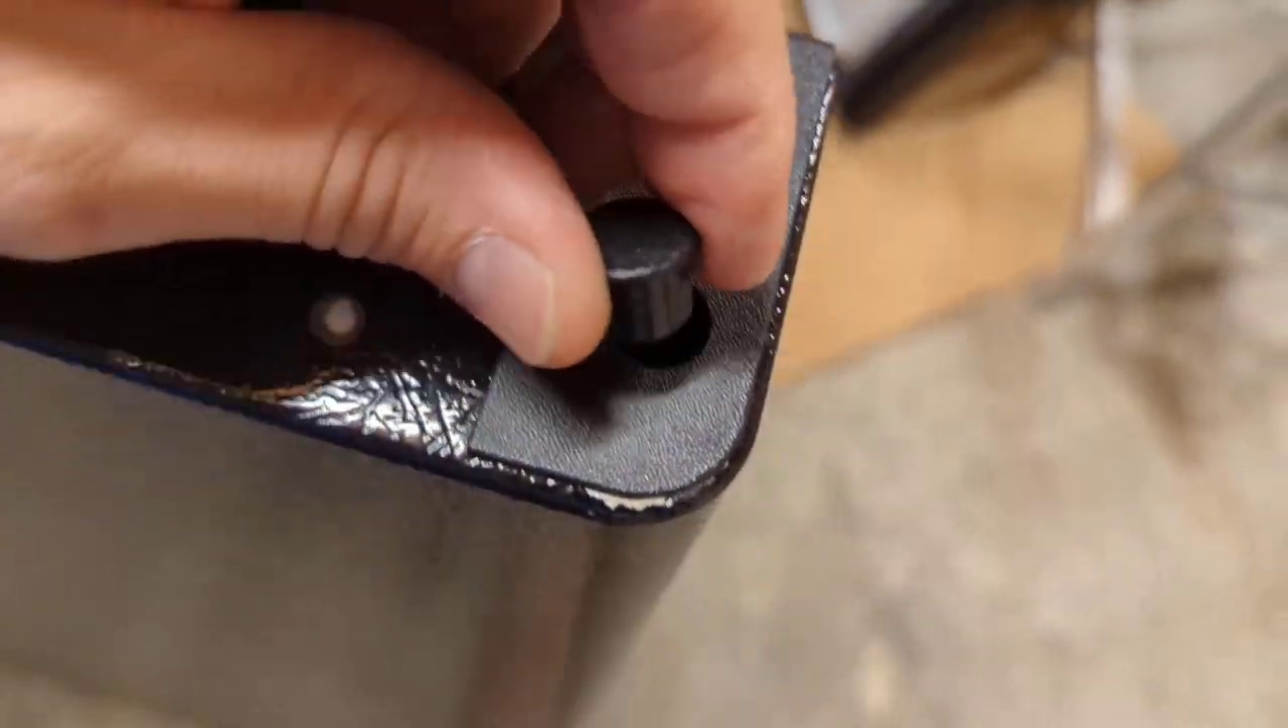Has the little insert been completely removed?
No.